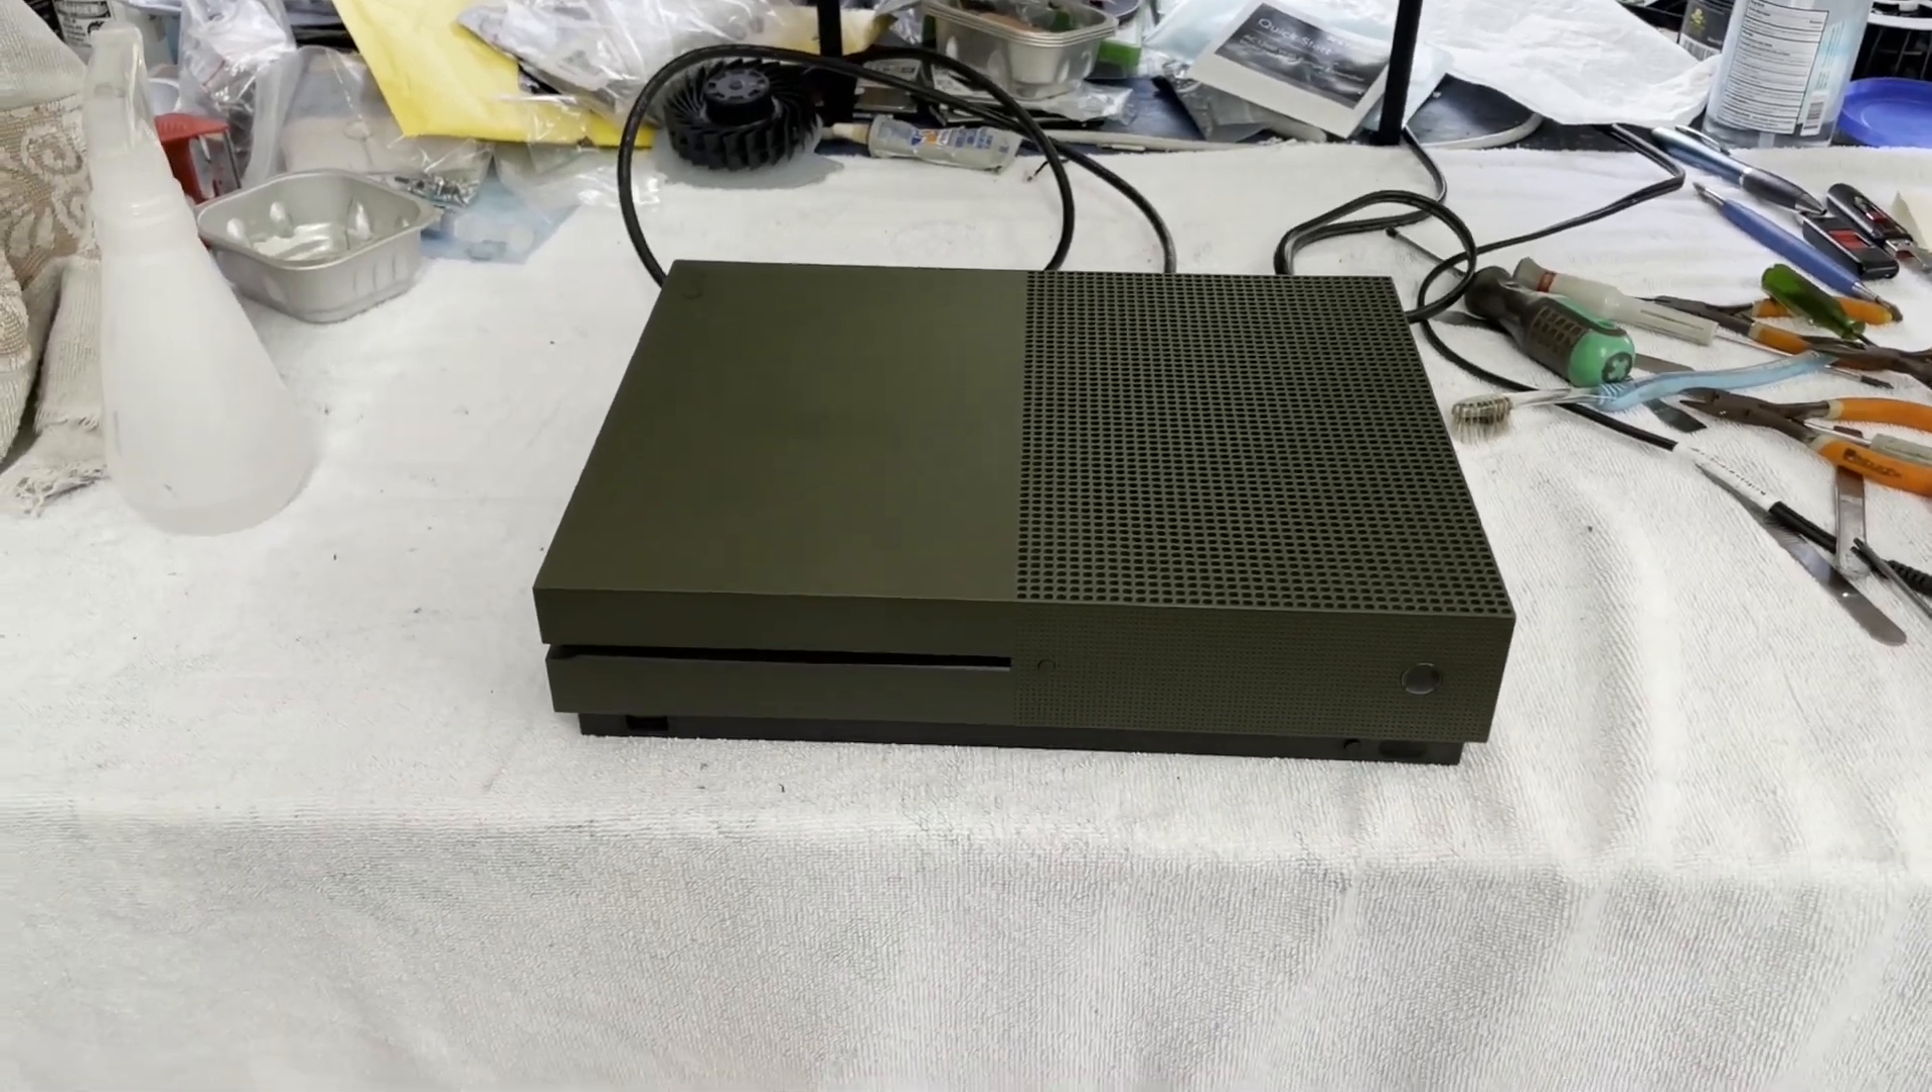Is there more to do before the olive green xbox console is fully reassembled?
No.